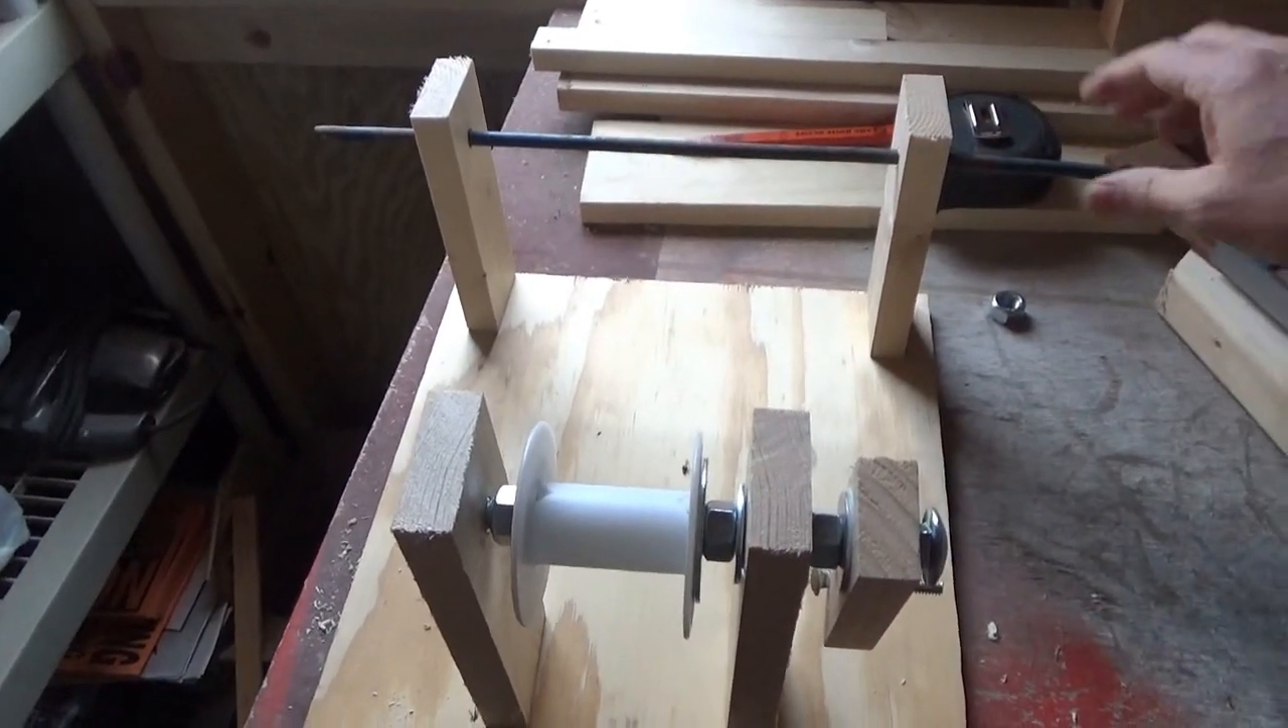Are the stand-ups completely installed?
Yes.